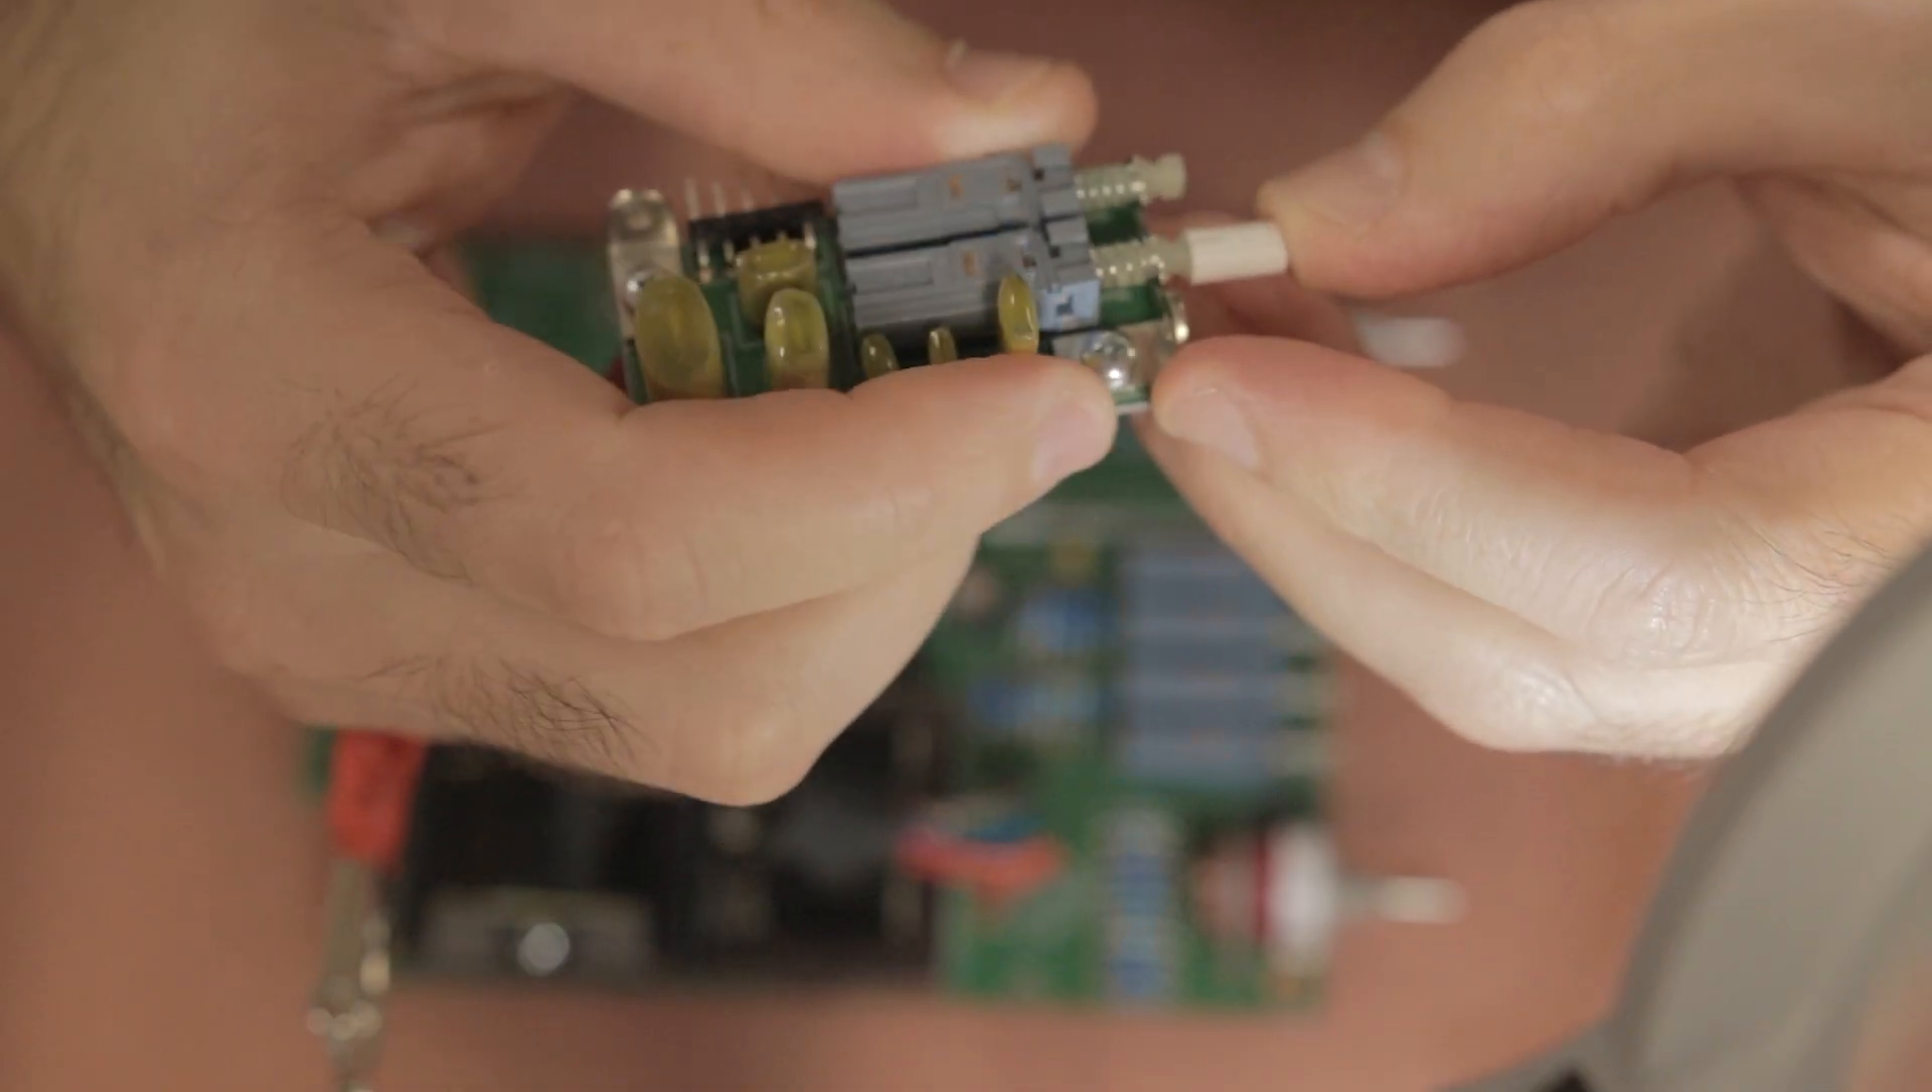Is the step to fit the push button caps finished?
No.